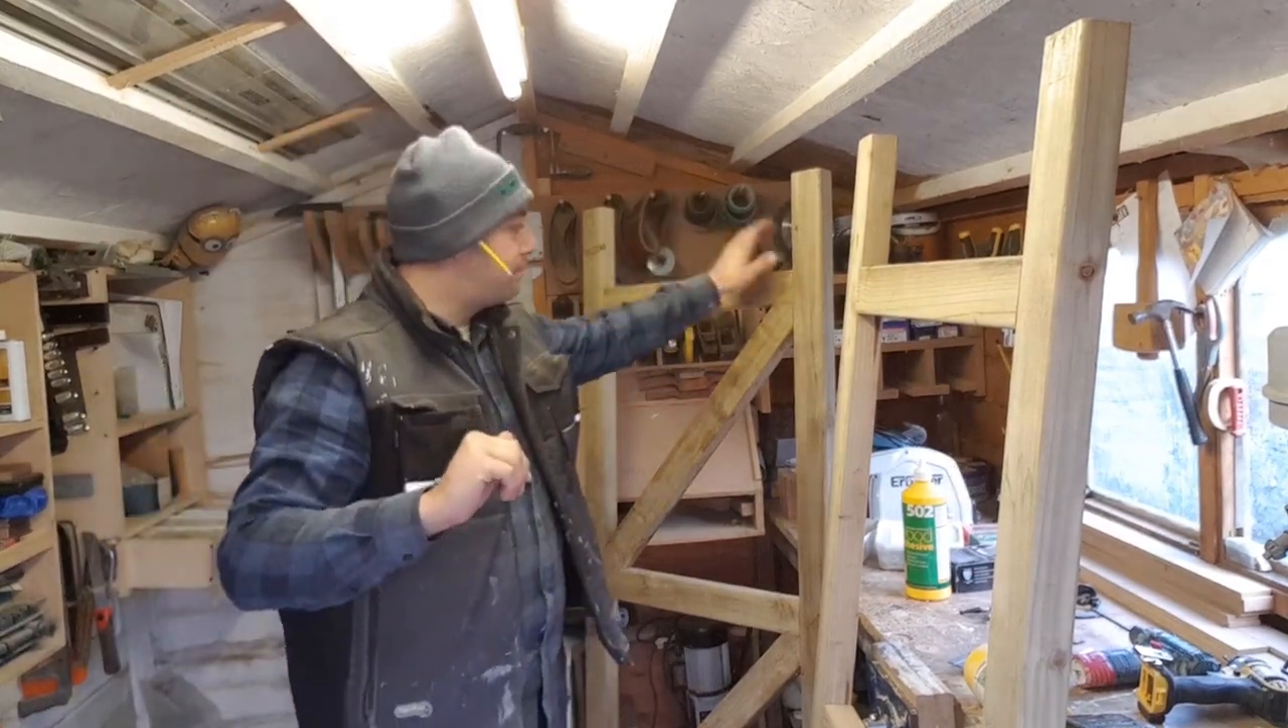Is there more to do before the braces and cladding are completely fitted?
Yes.